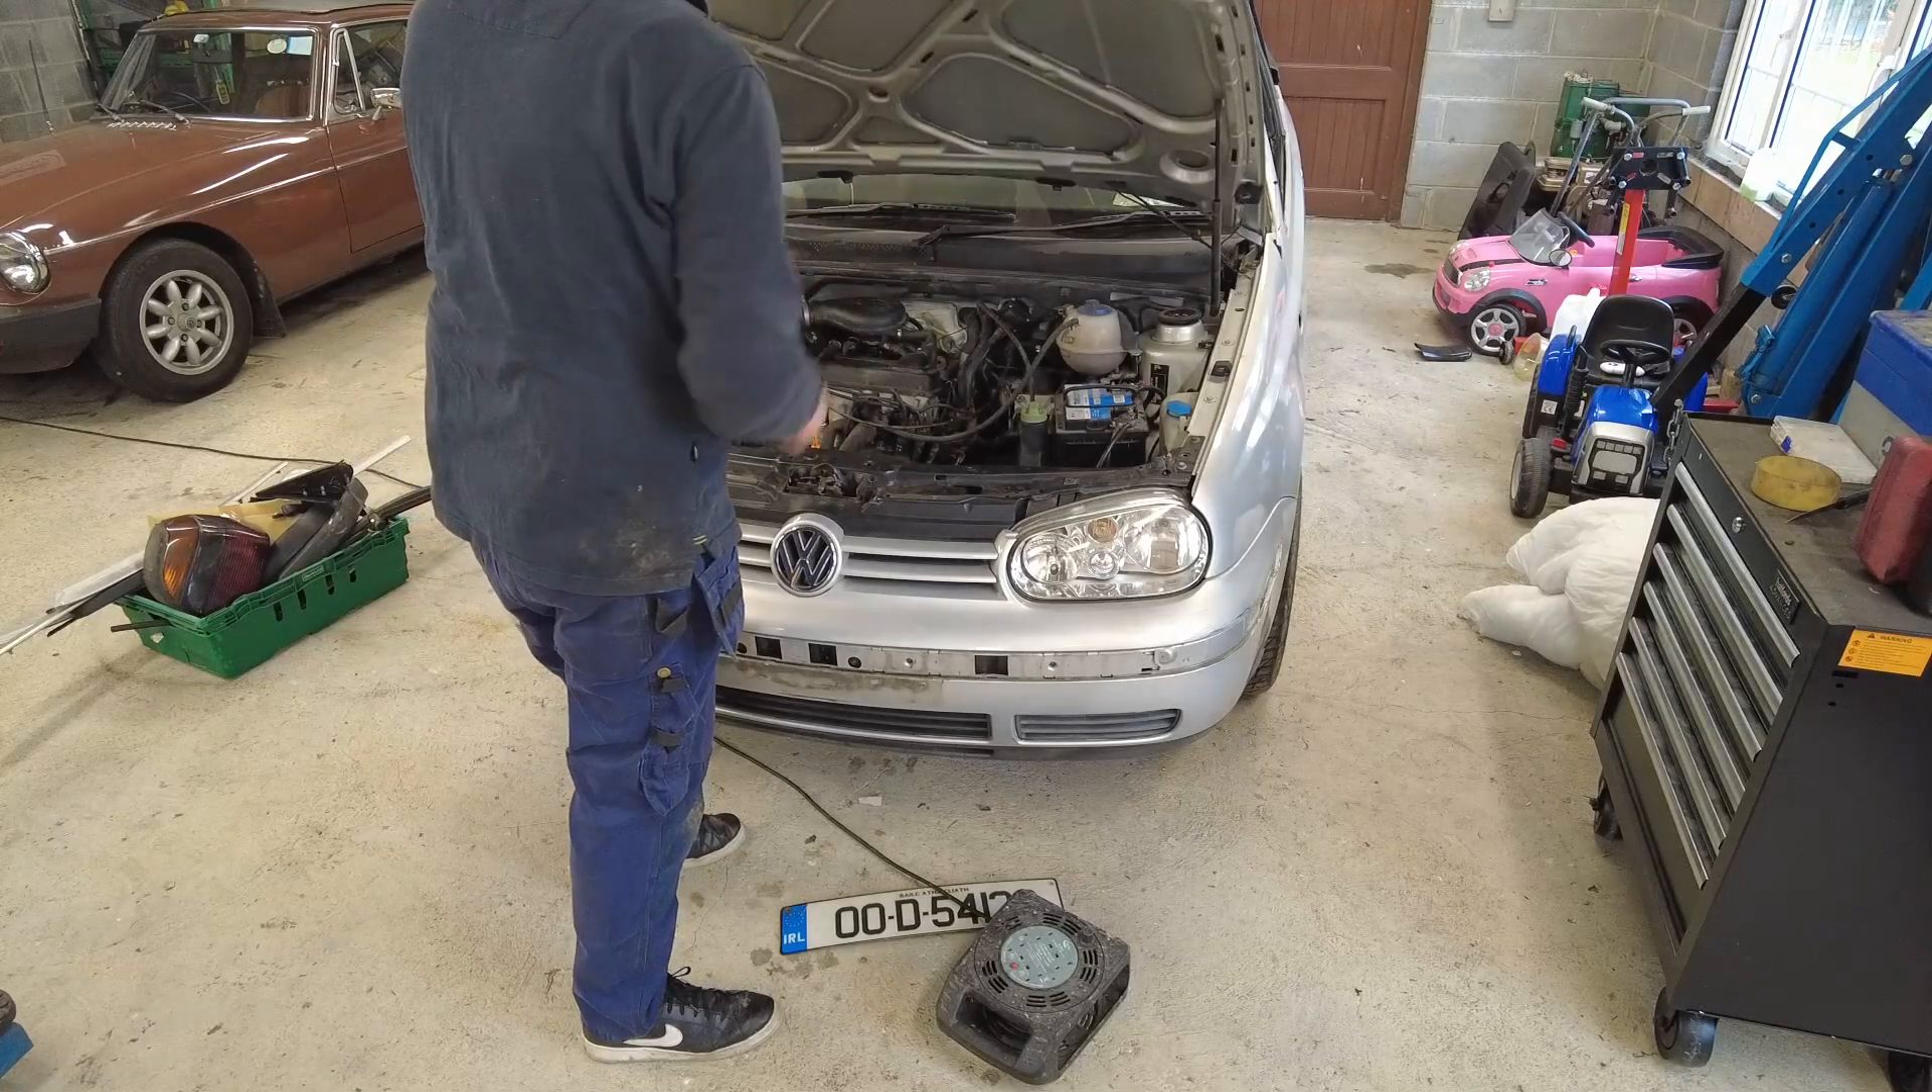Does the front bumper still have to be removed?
Yes.